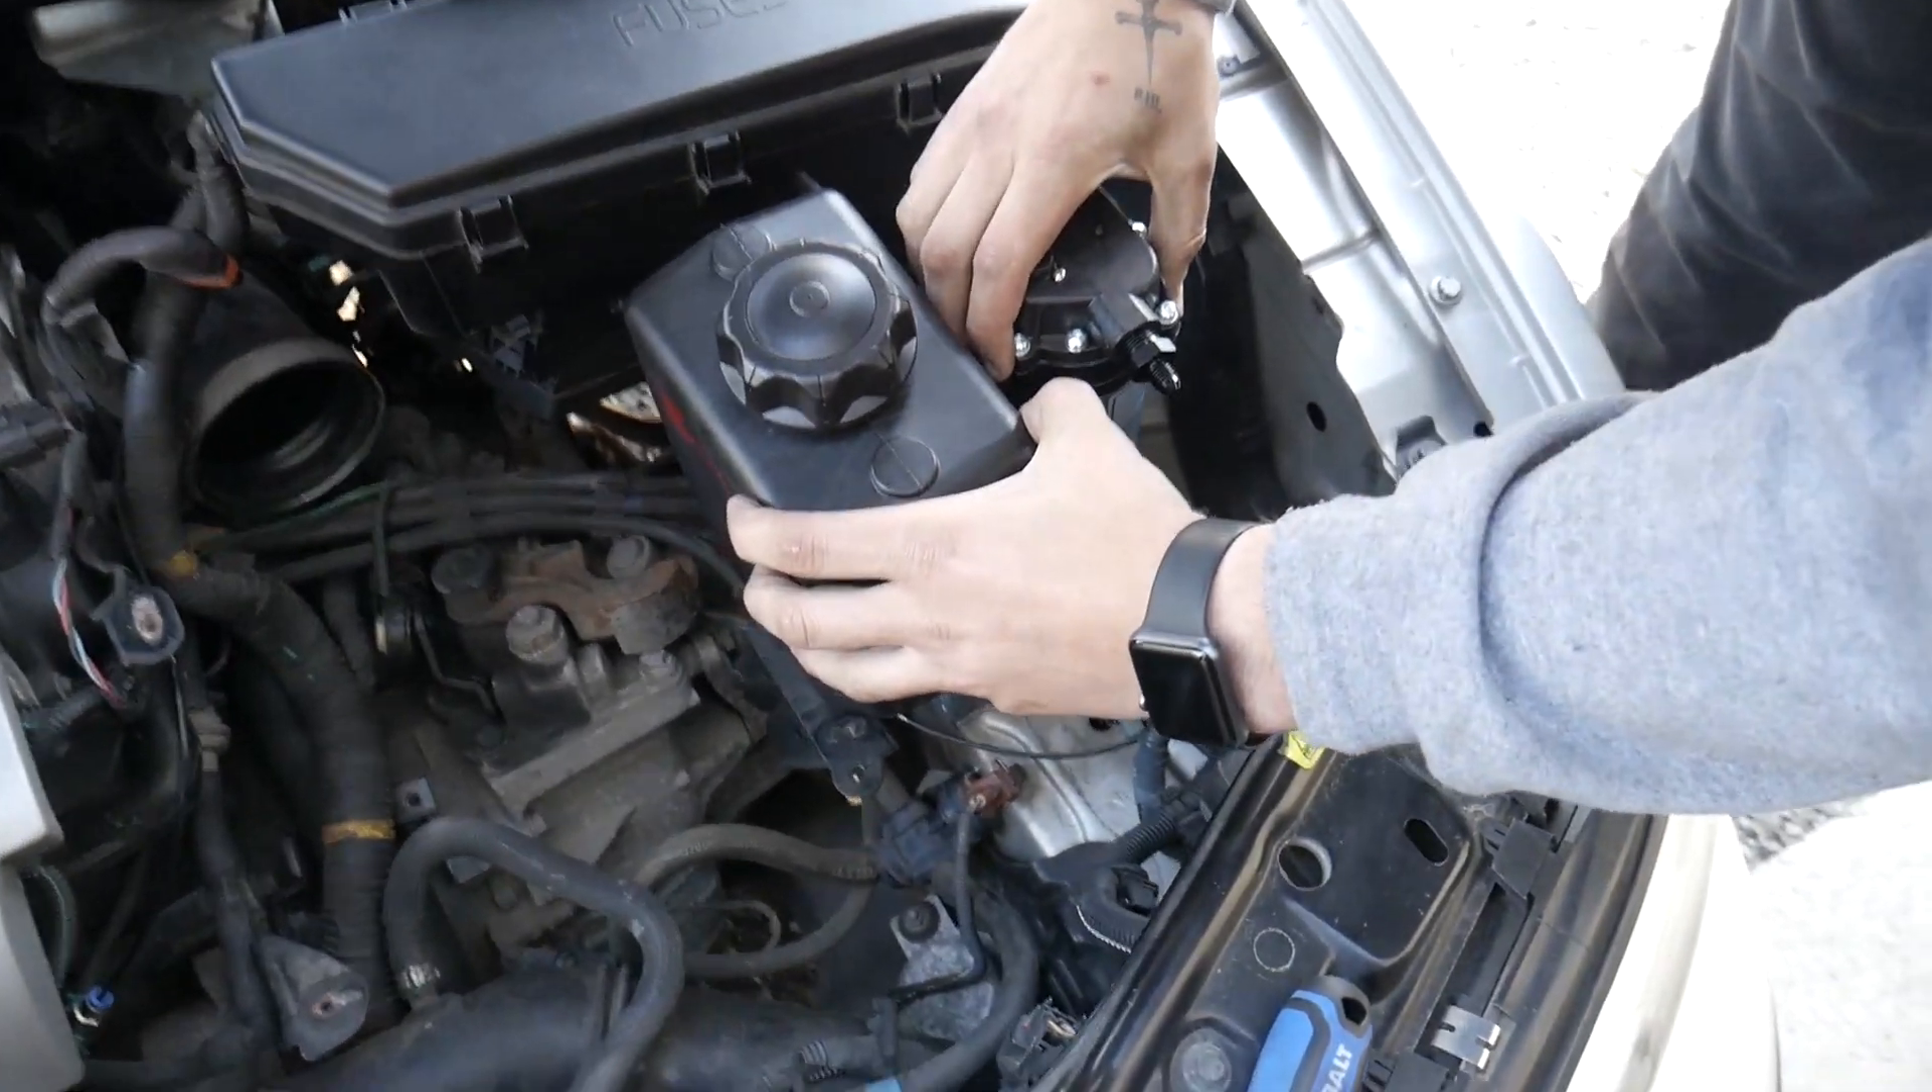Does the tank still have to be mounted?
Yes.